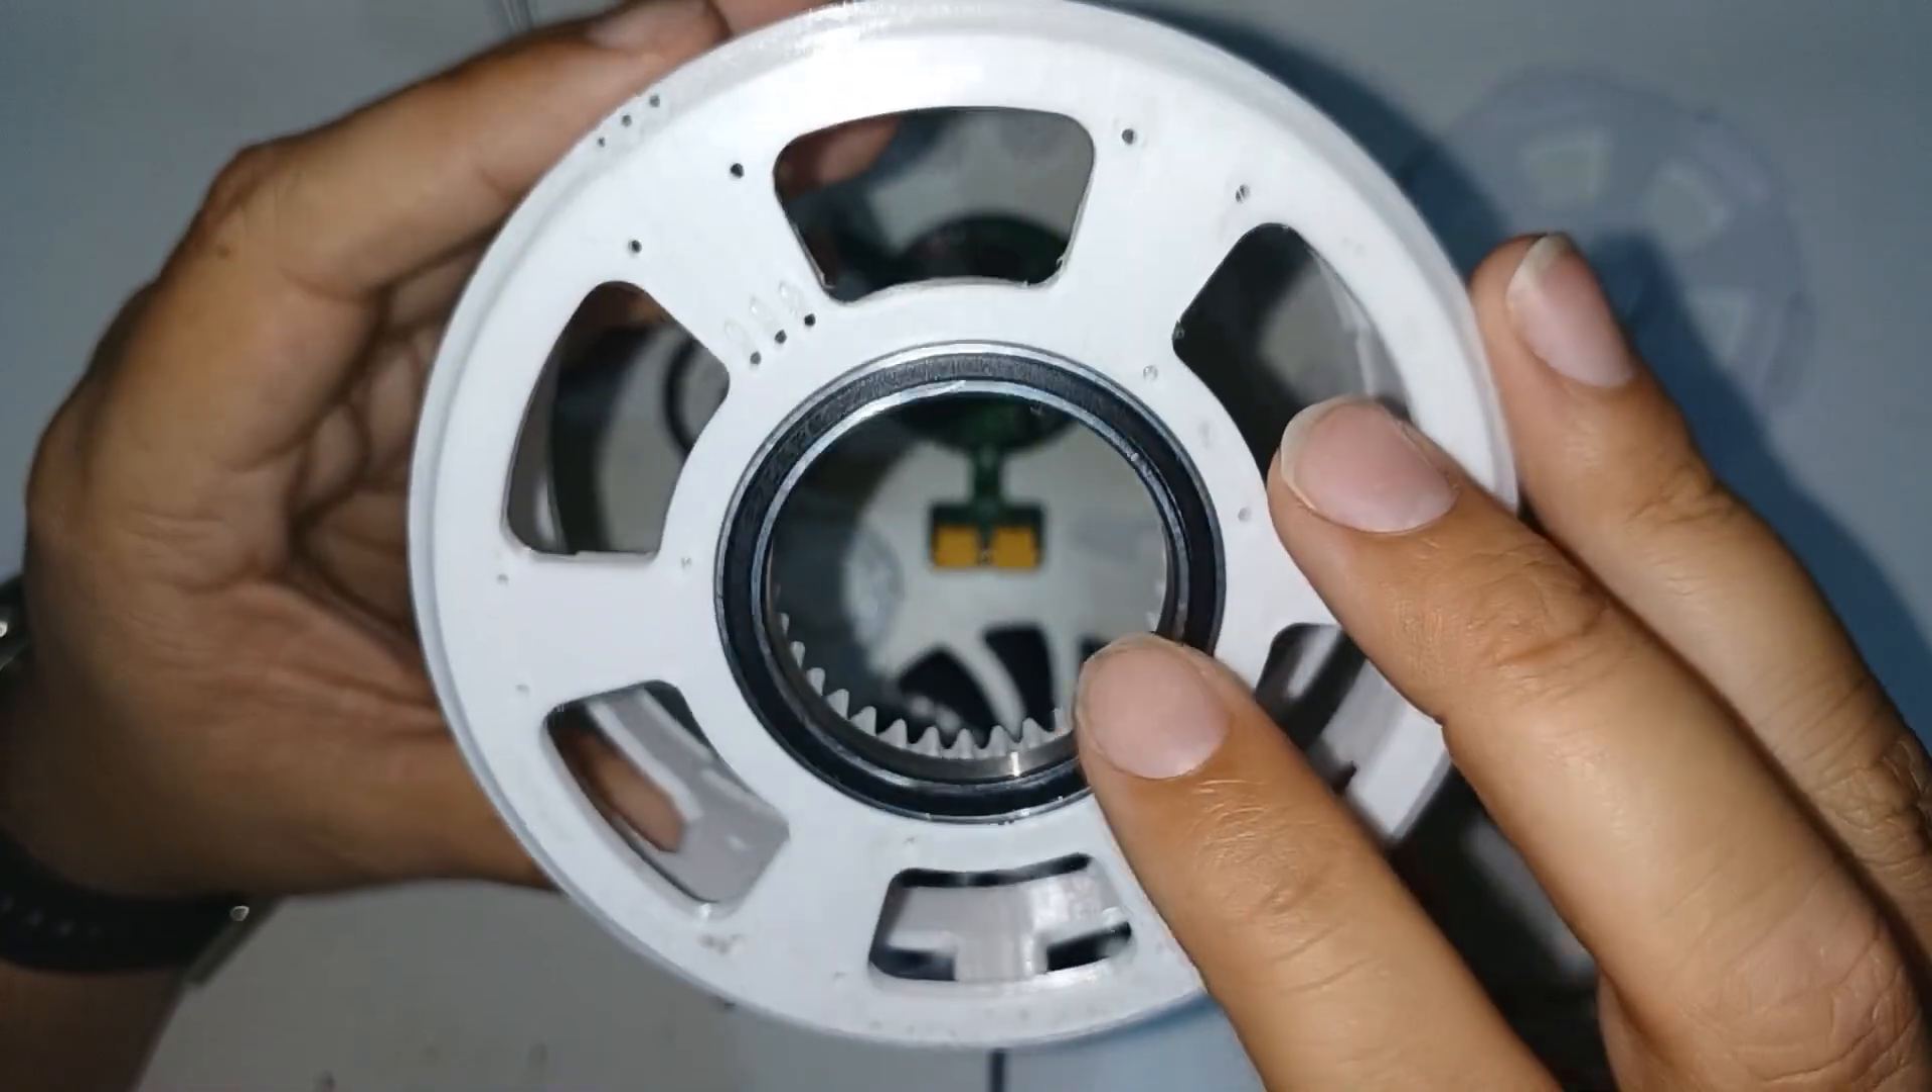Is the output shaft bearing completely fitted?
Yes.